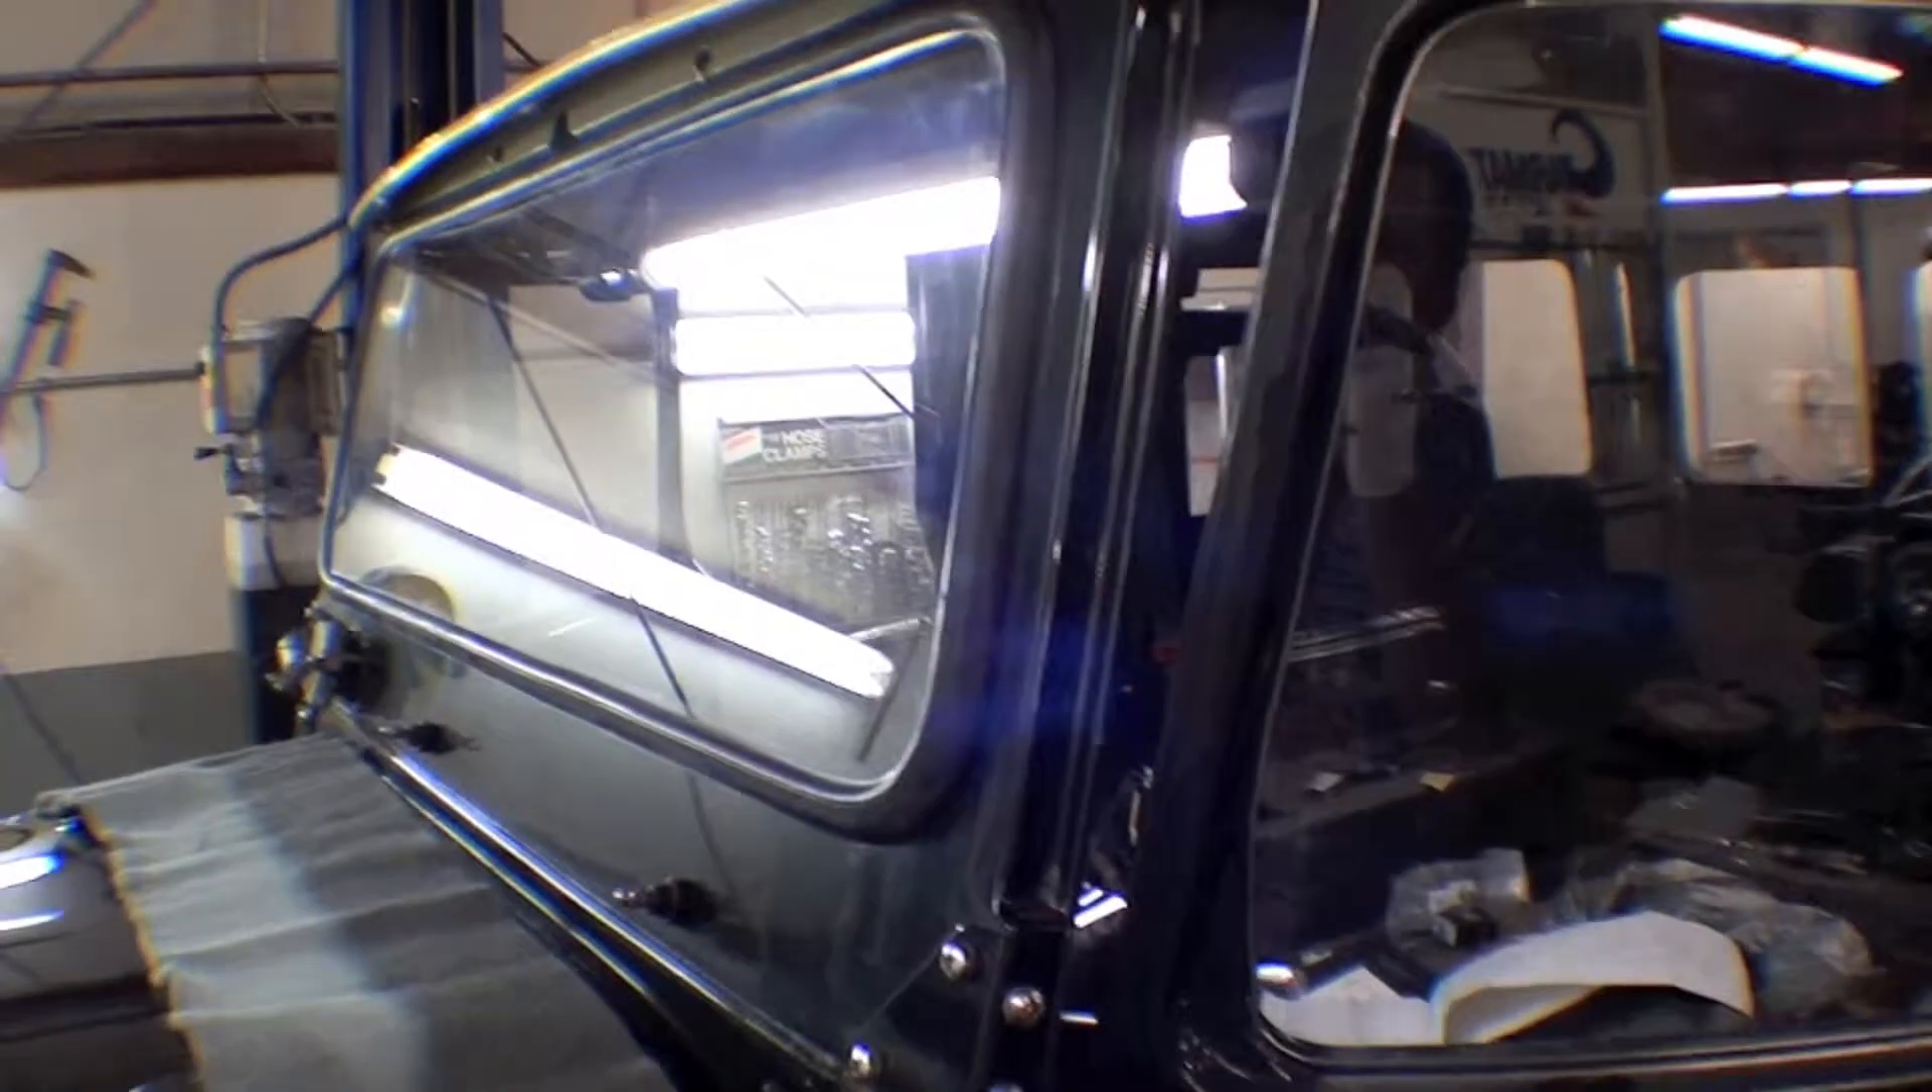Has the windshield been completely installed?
Yes.